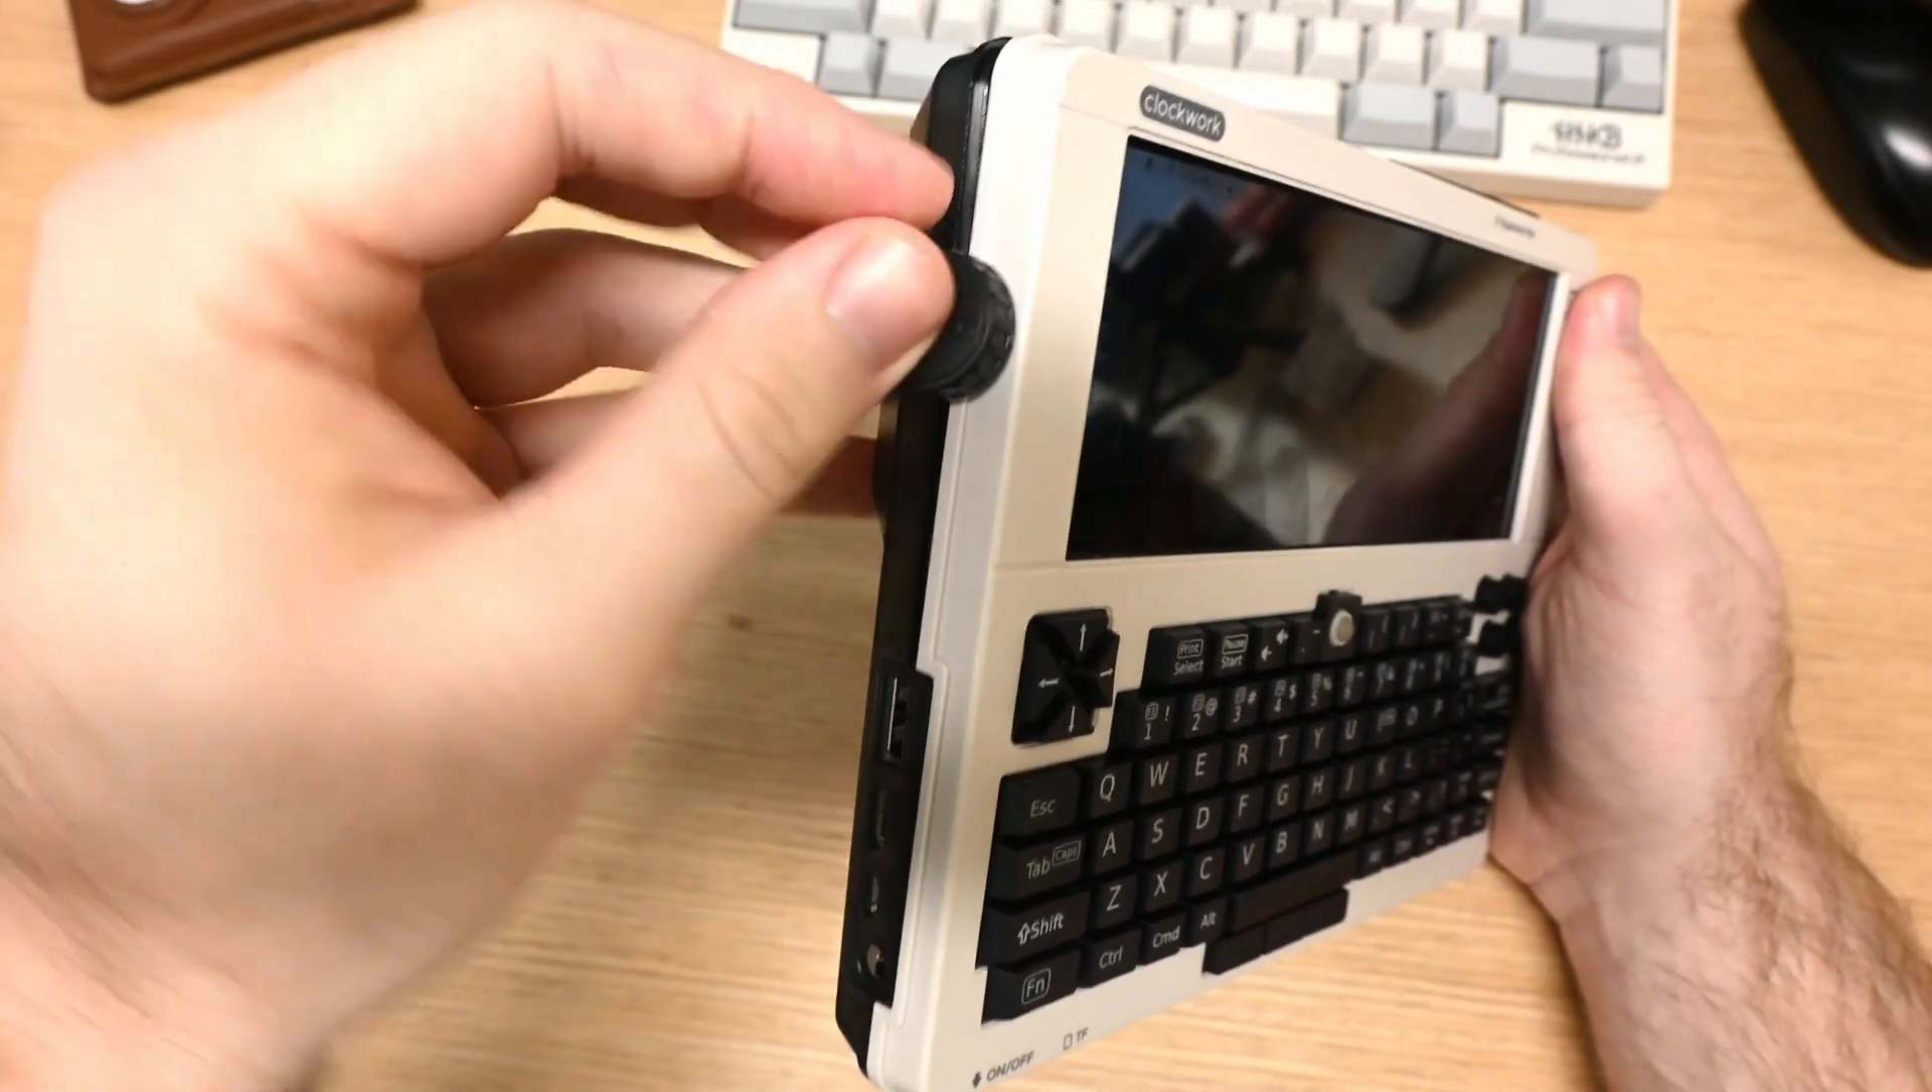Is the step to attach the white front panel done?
Yes.